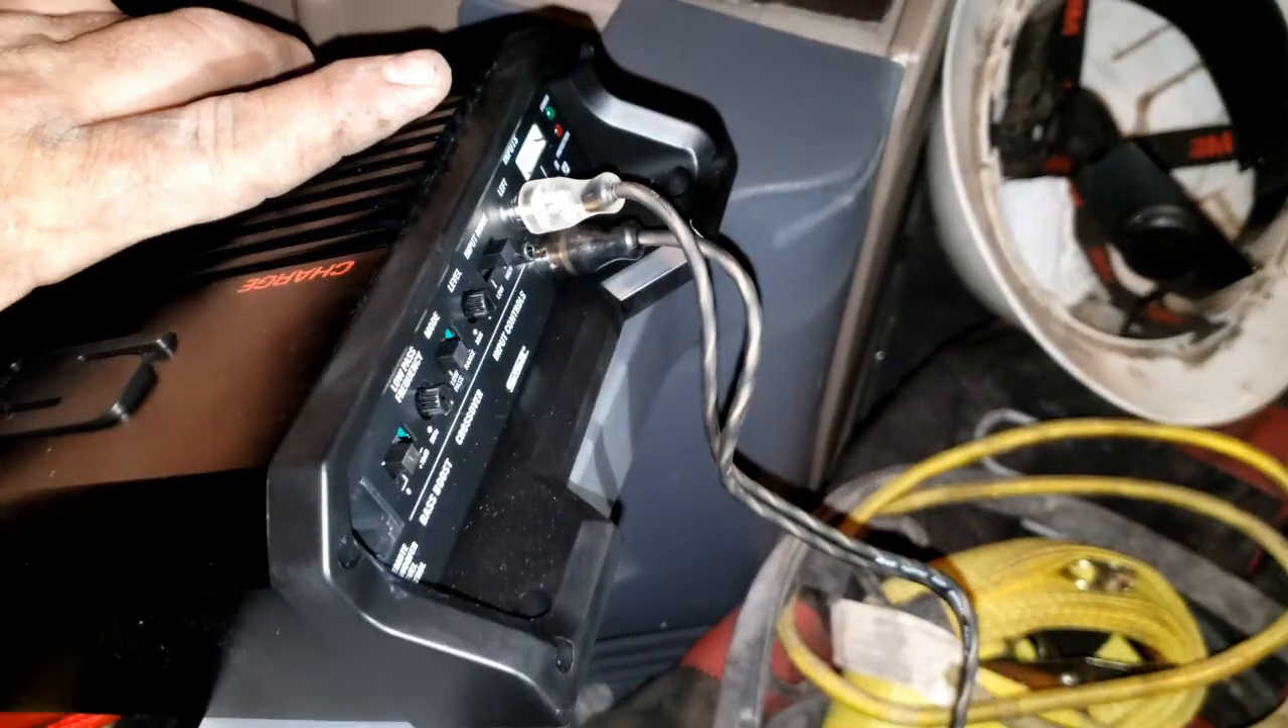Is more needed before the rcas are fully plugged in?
No.